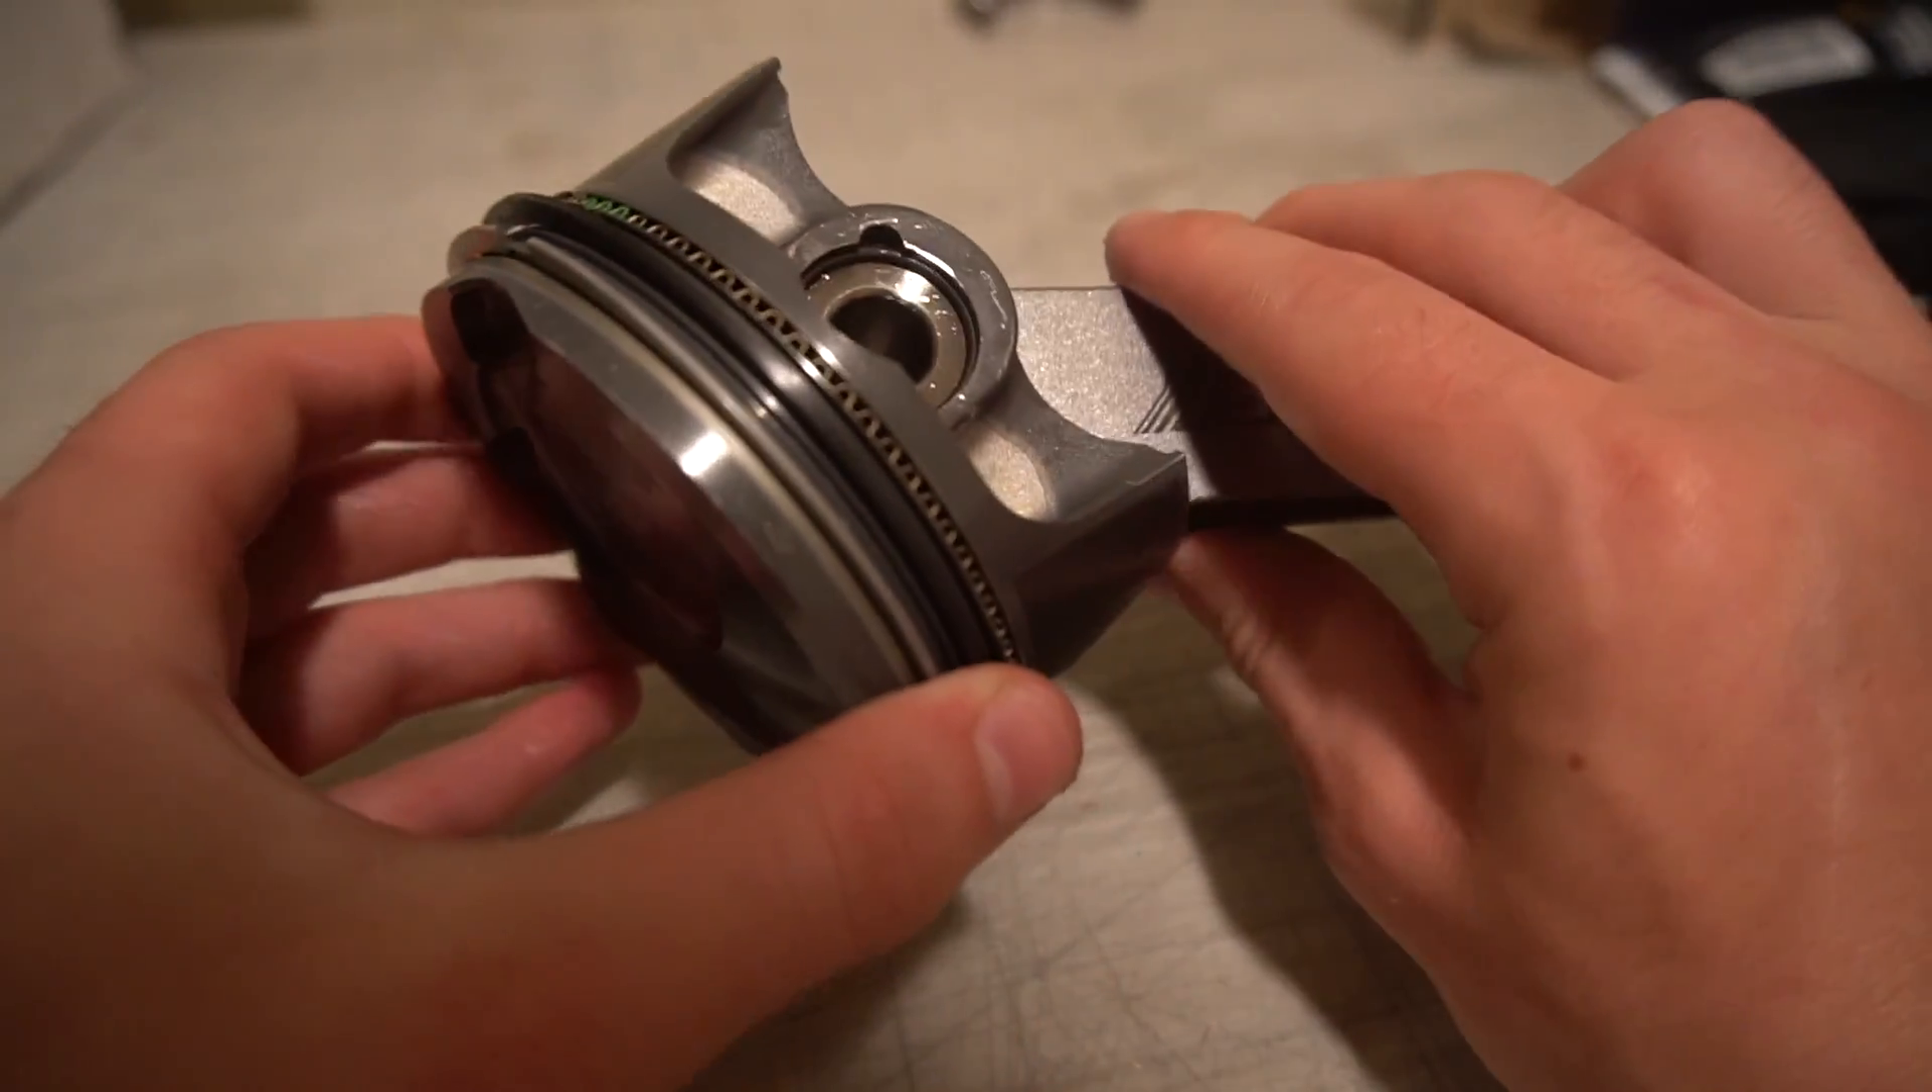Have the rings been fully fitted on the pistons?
Yes.